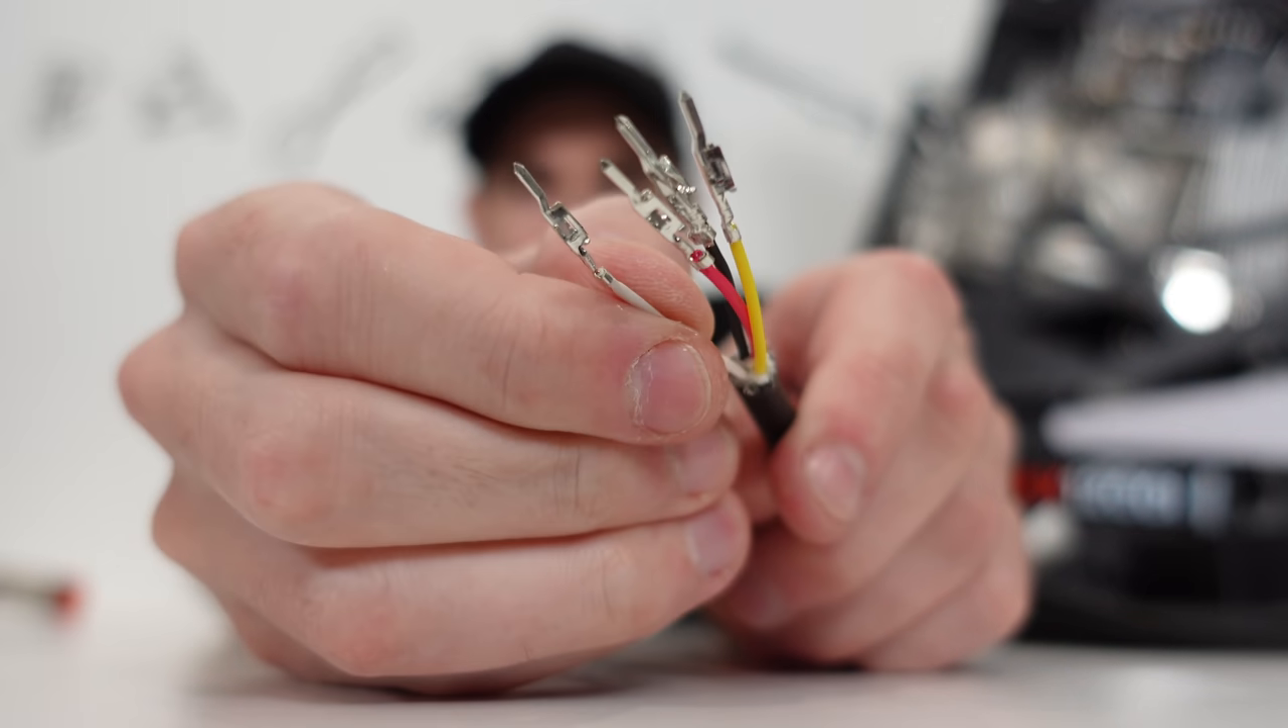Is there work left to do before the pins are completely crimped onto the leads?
No.